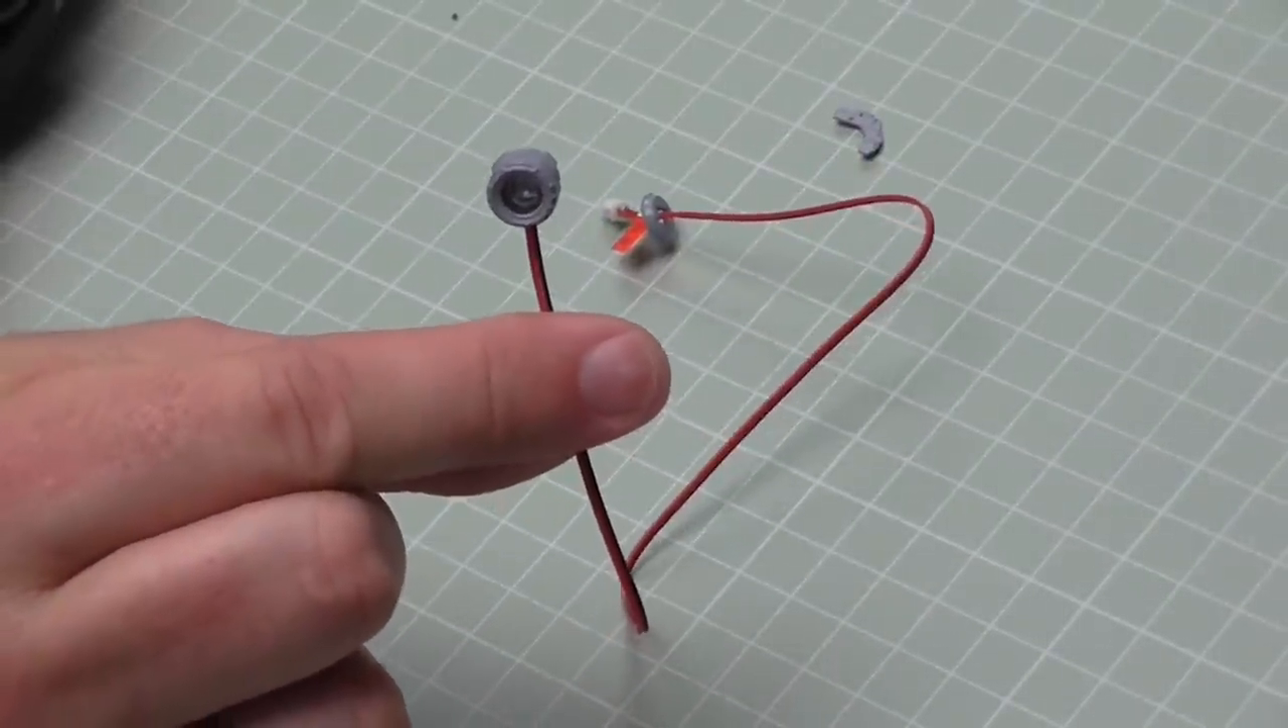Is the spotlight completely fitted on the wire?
Yes.